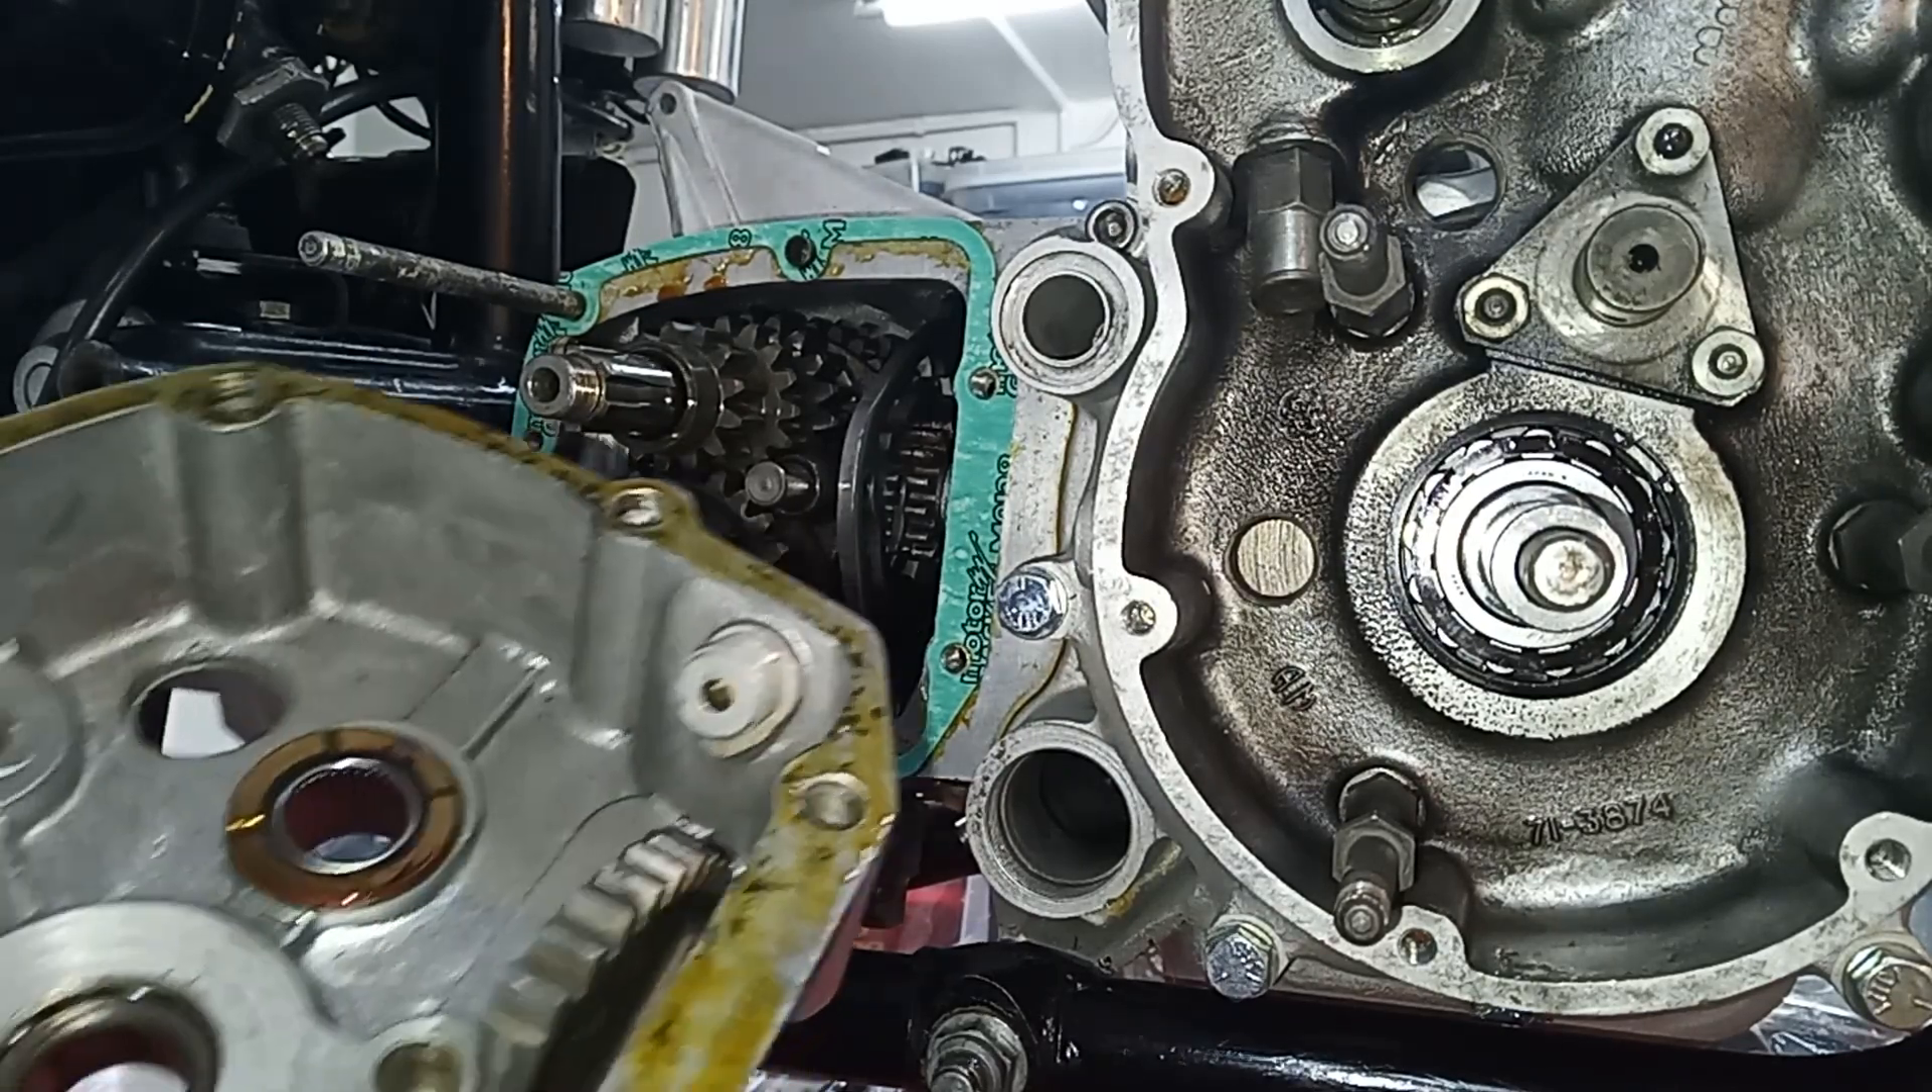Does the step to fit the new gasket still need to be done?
No.